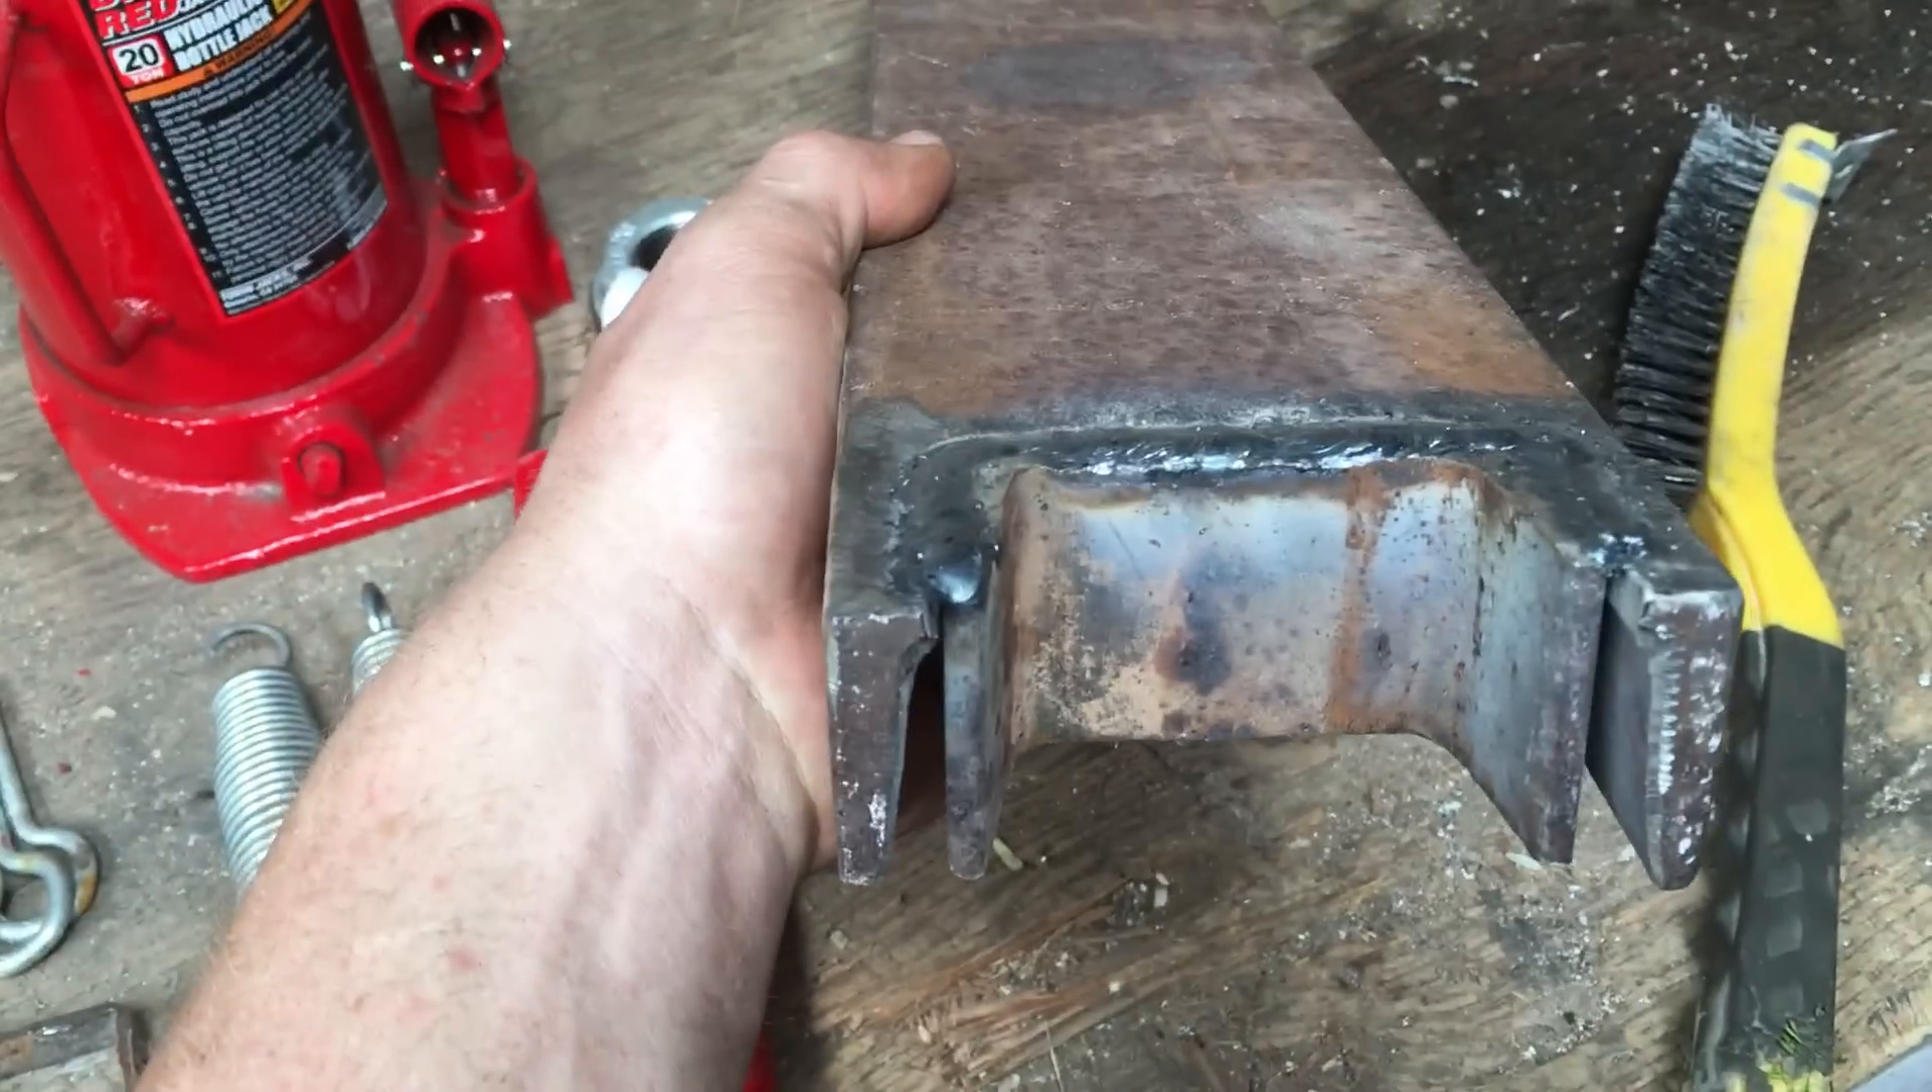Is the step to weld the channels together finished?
Yes.